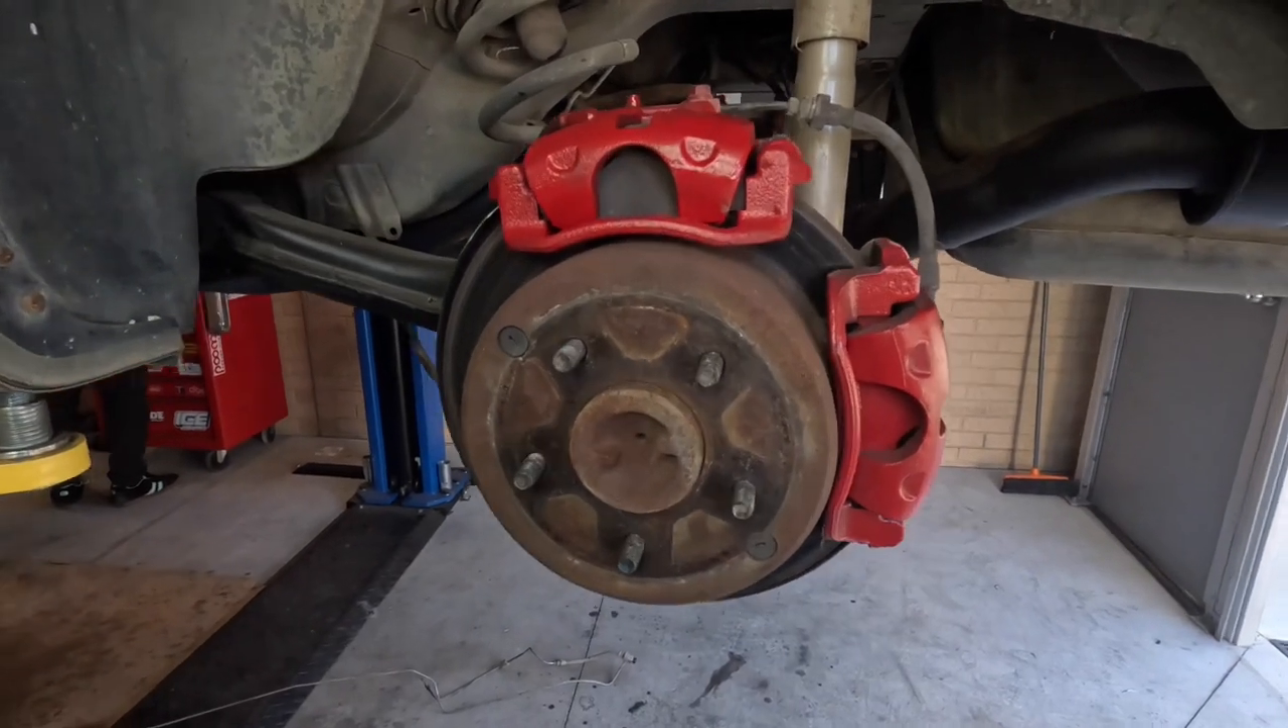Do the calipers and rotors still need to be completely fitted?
No.